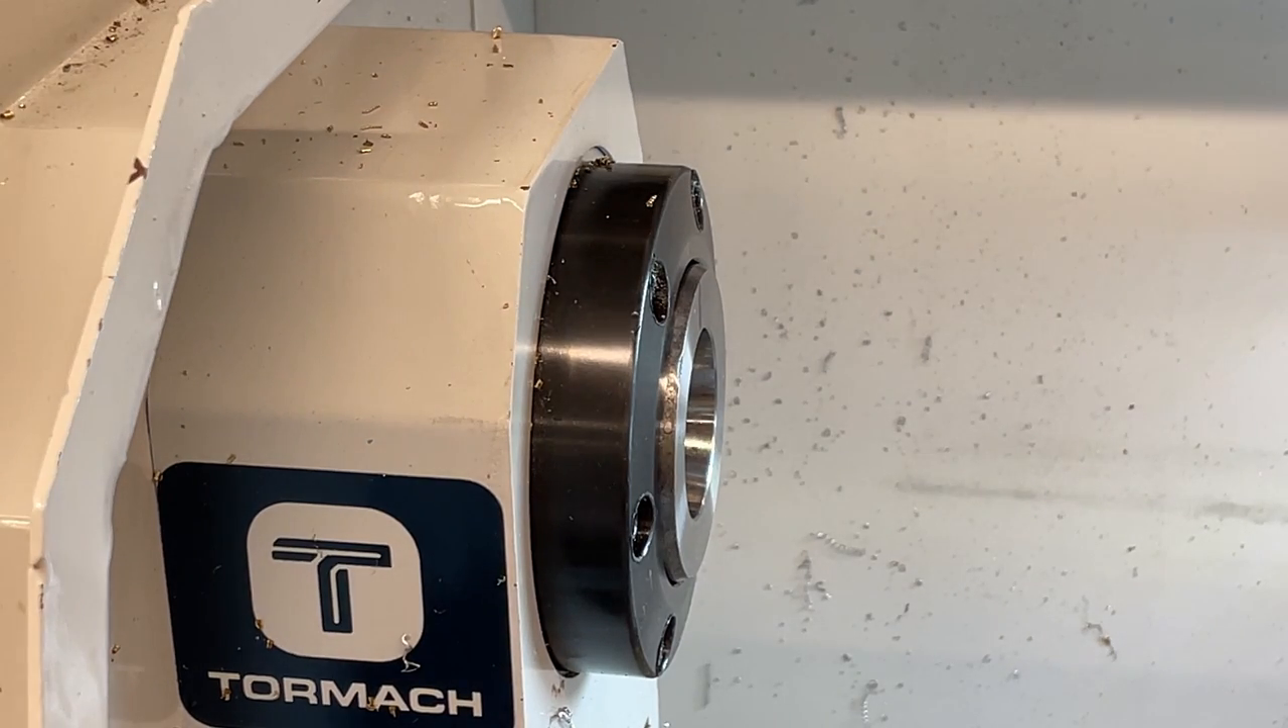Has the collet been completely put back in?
No.